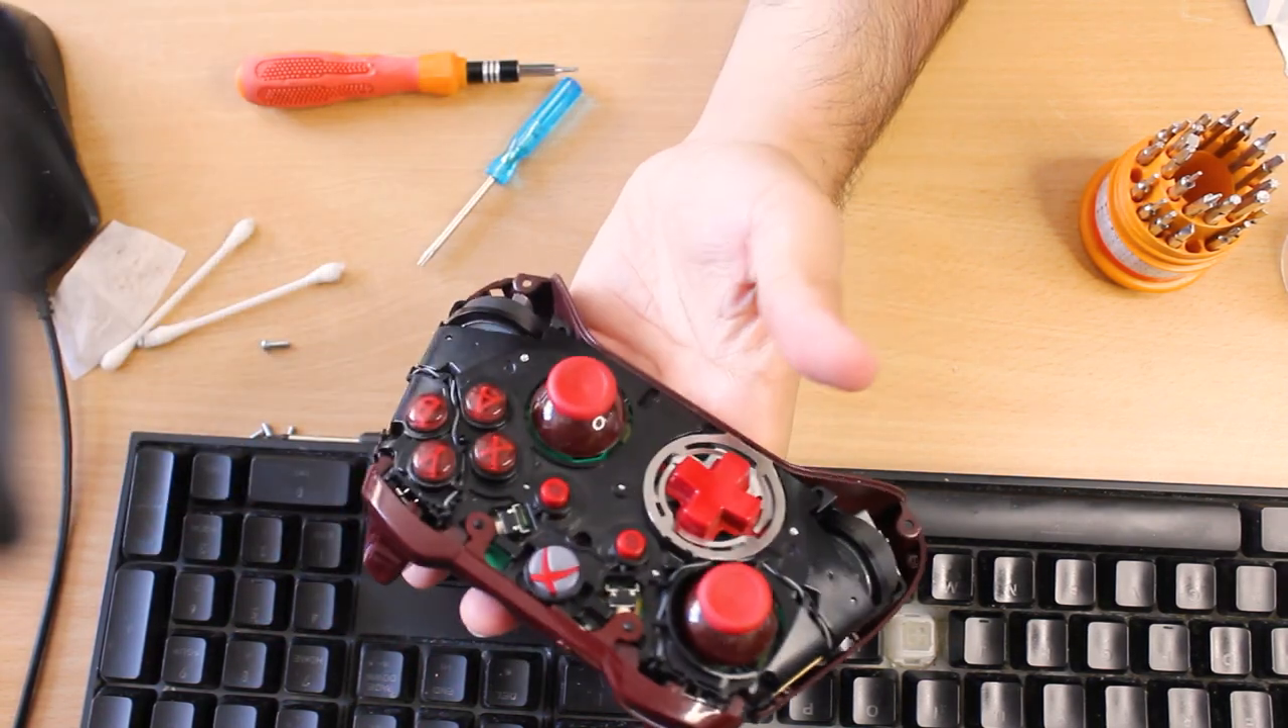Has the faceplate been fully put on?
No.